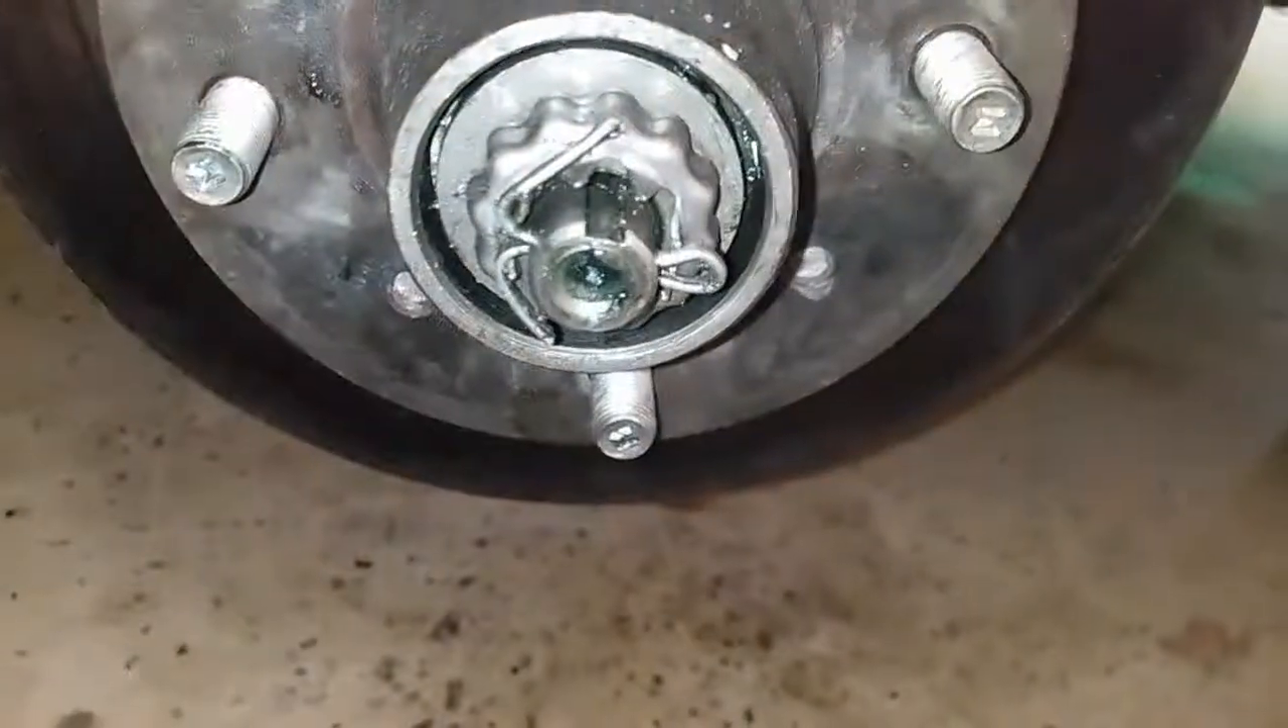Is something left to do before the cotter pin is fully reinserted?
No.